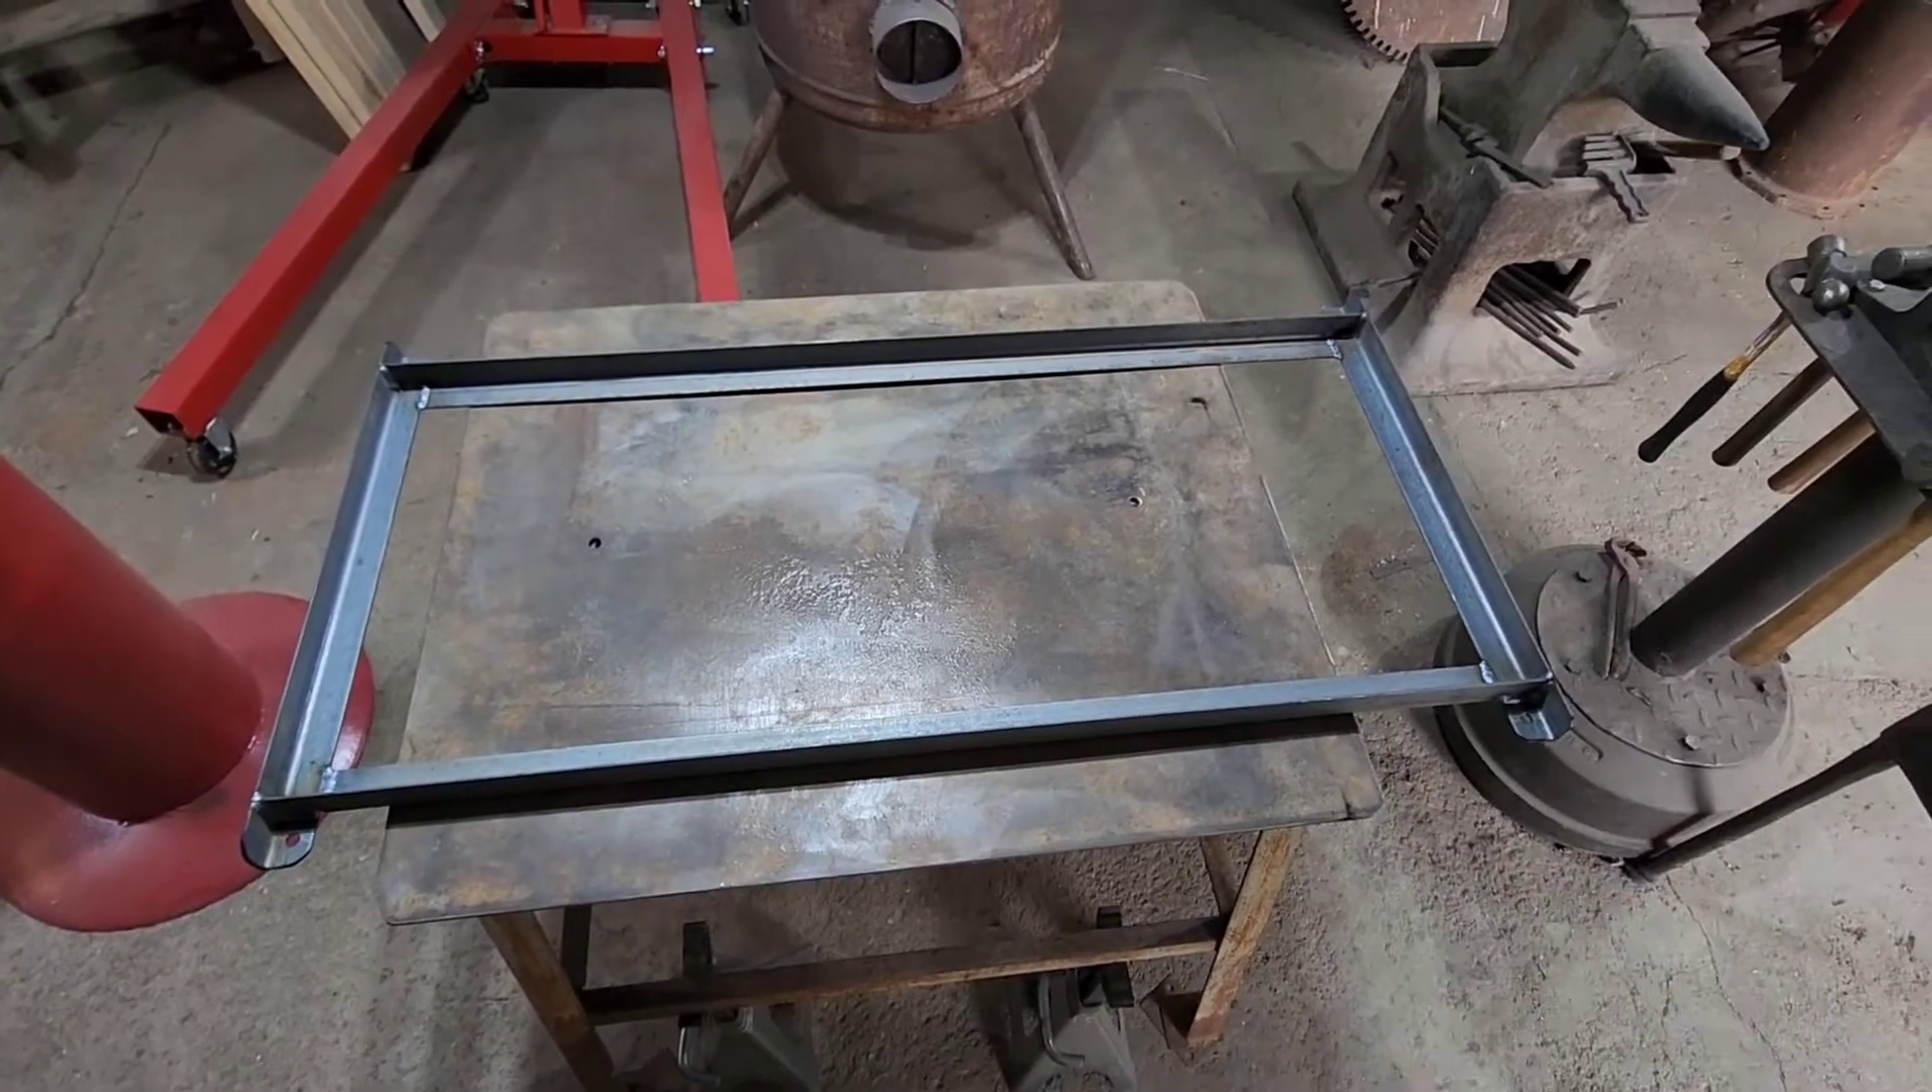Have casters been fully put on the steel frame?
No.